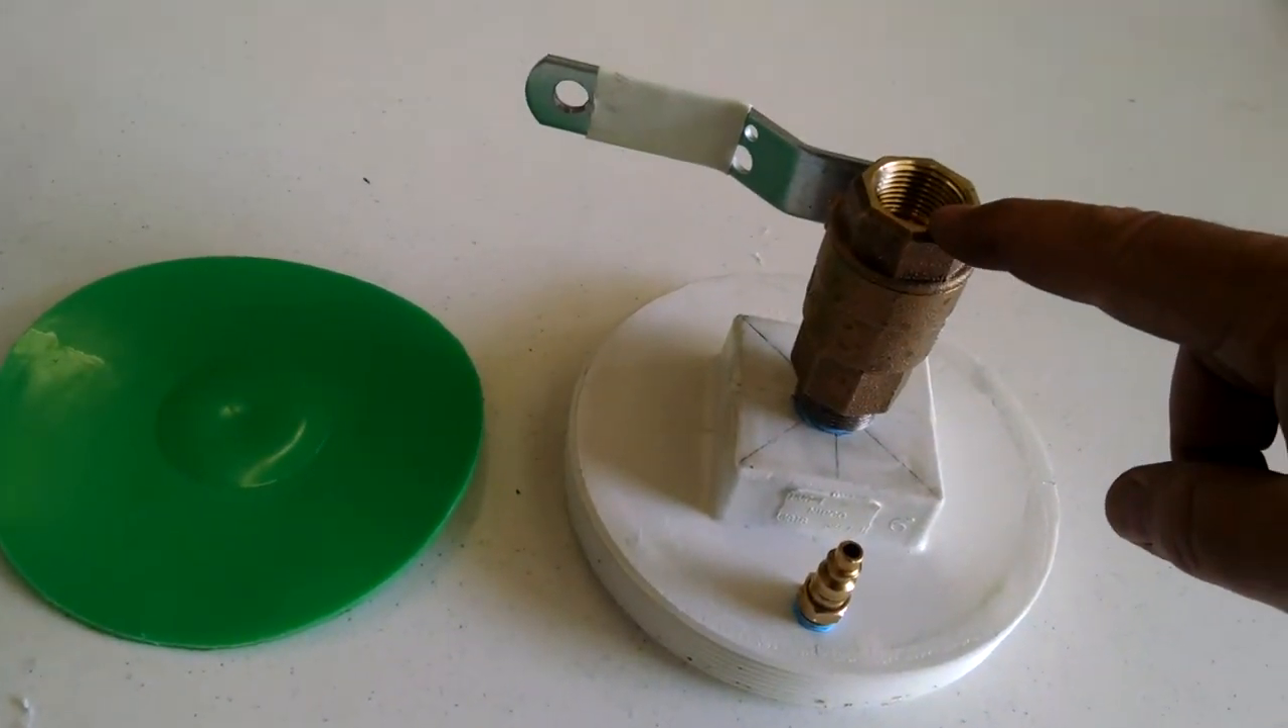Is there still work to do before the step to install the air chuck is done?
No.